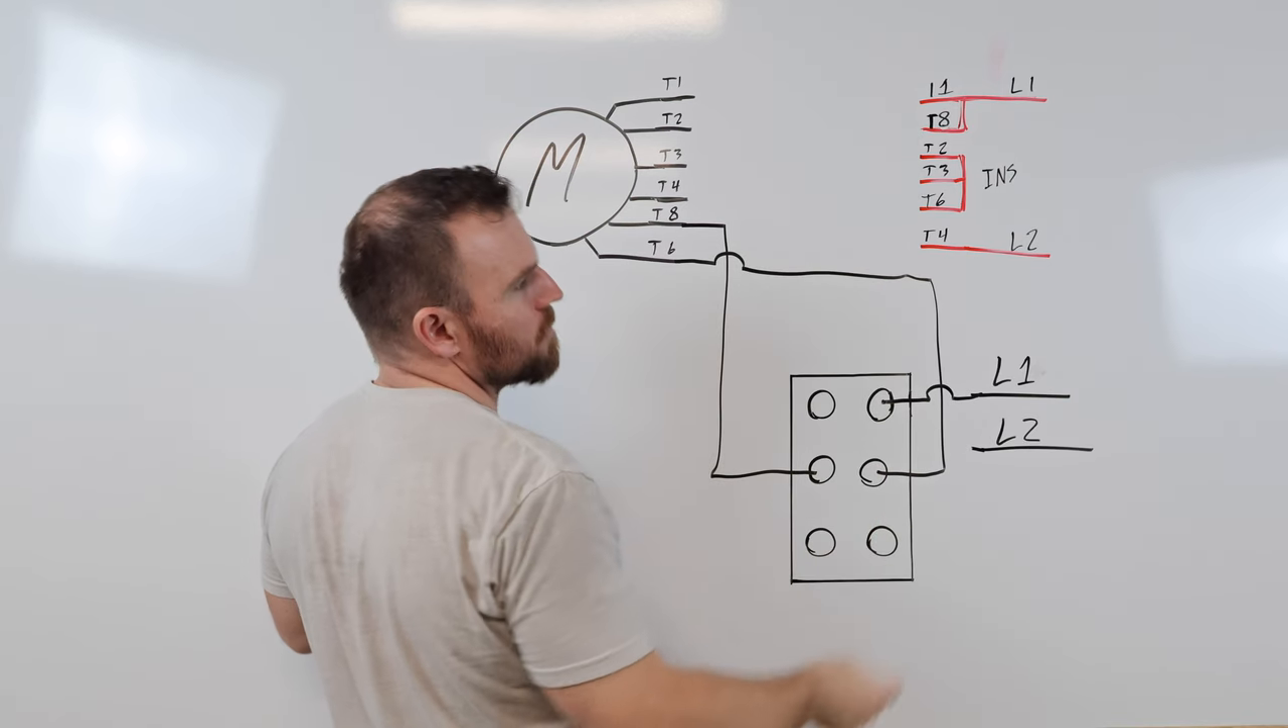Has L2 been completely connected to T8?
No.